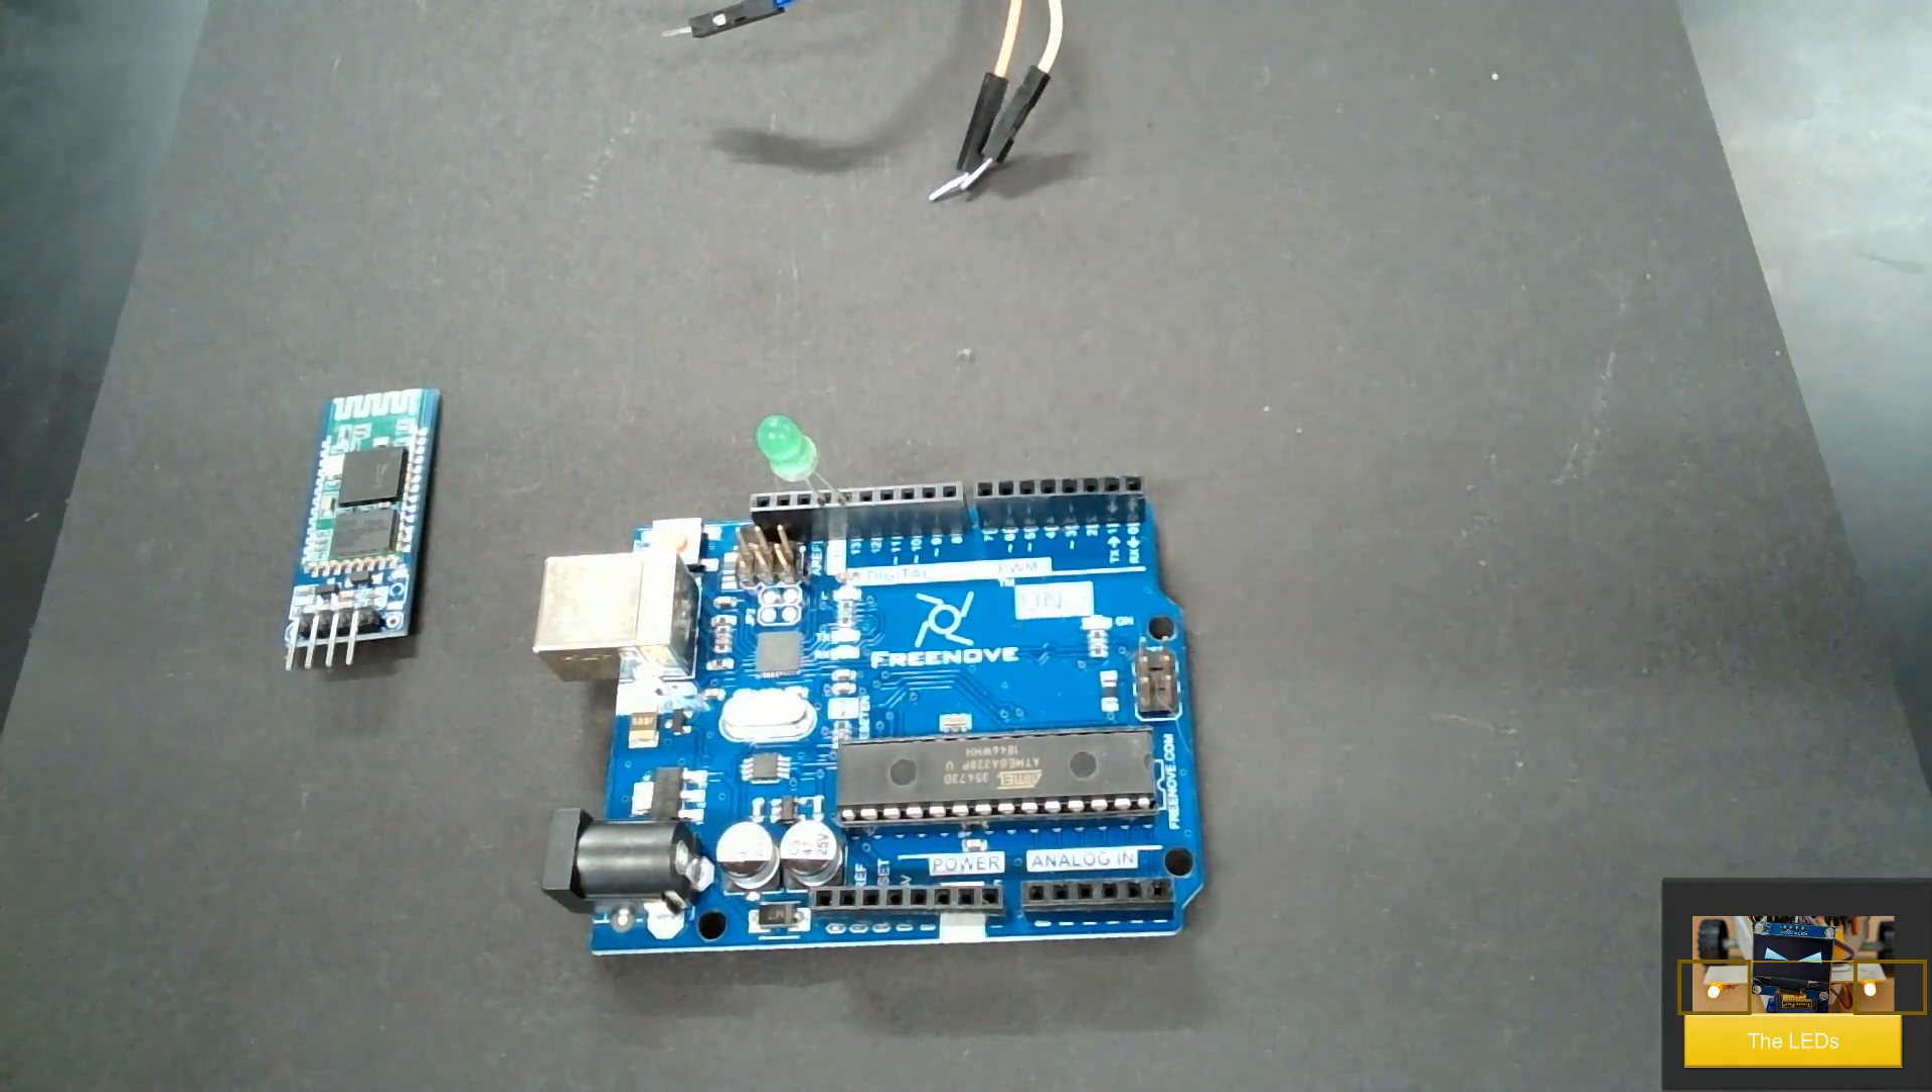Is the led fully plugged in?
Yes.